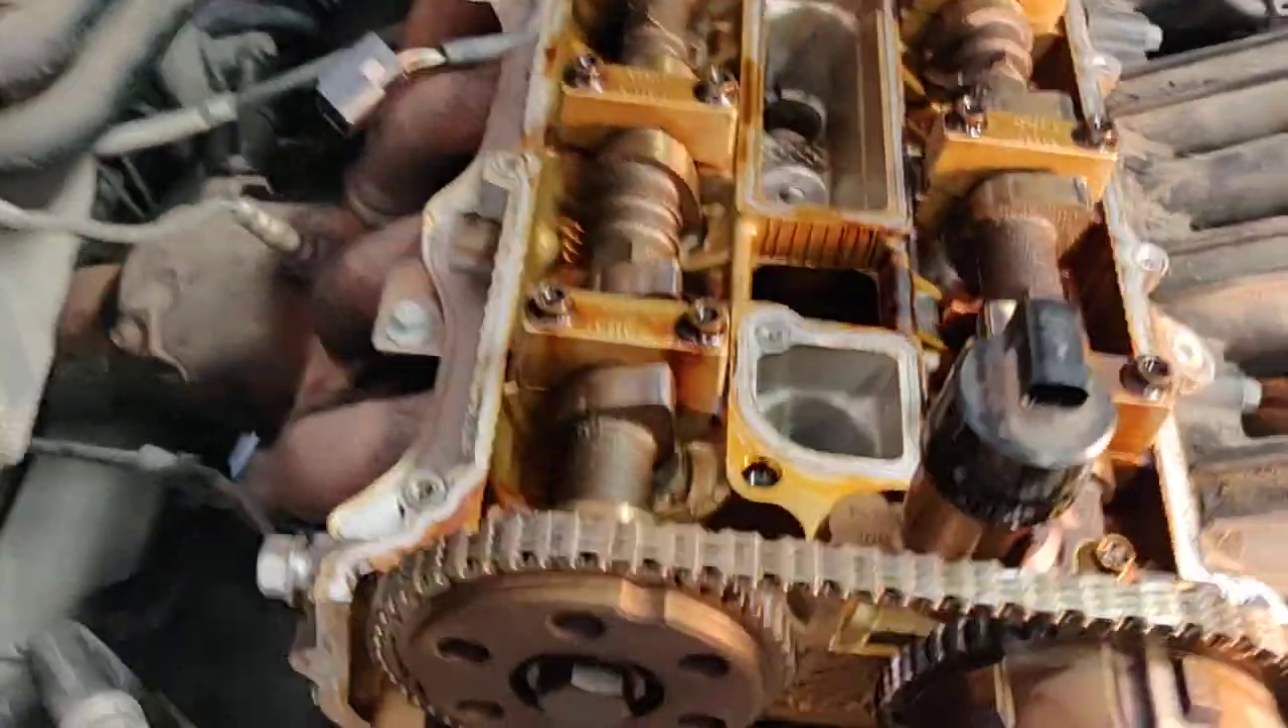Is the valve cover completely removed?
Yes.